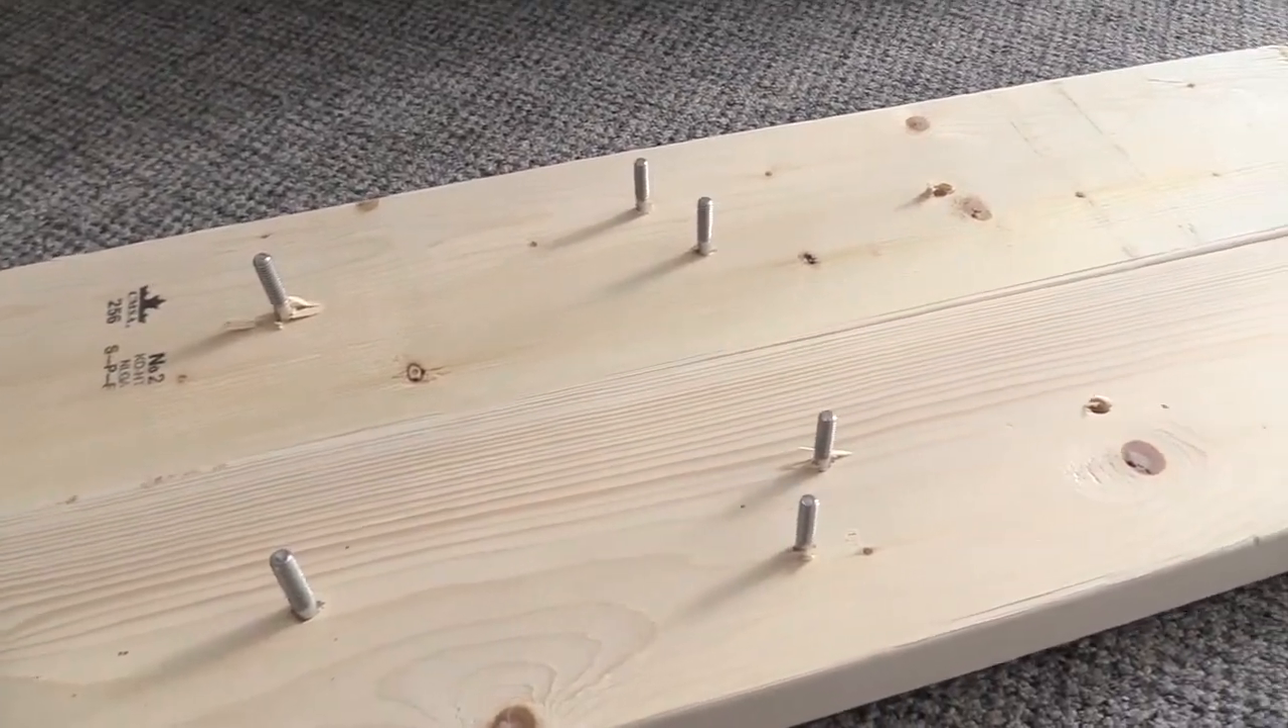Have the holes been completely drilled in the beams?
Yes.